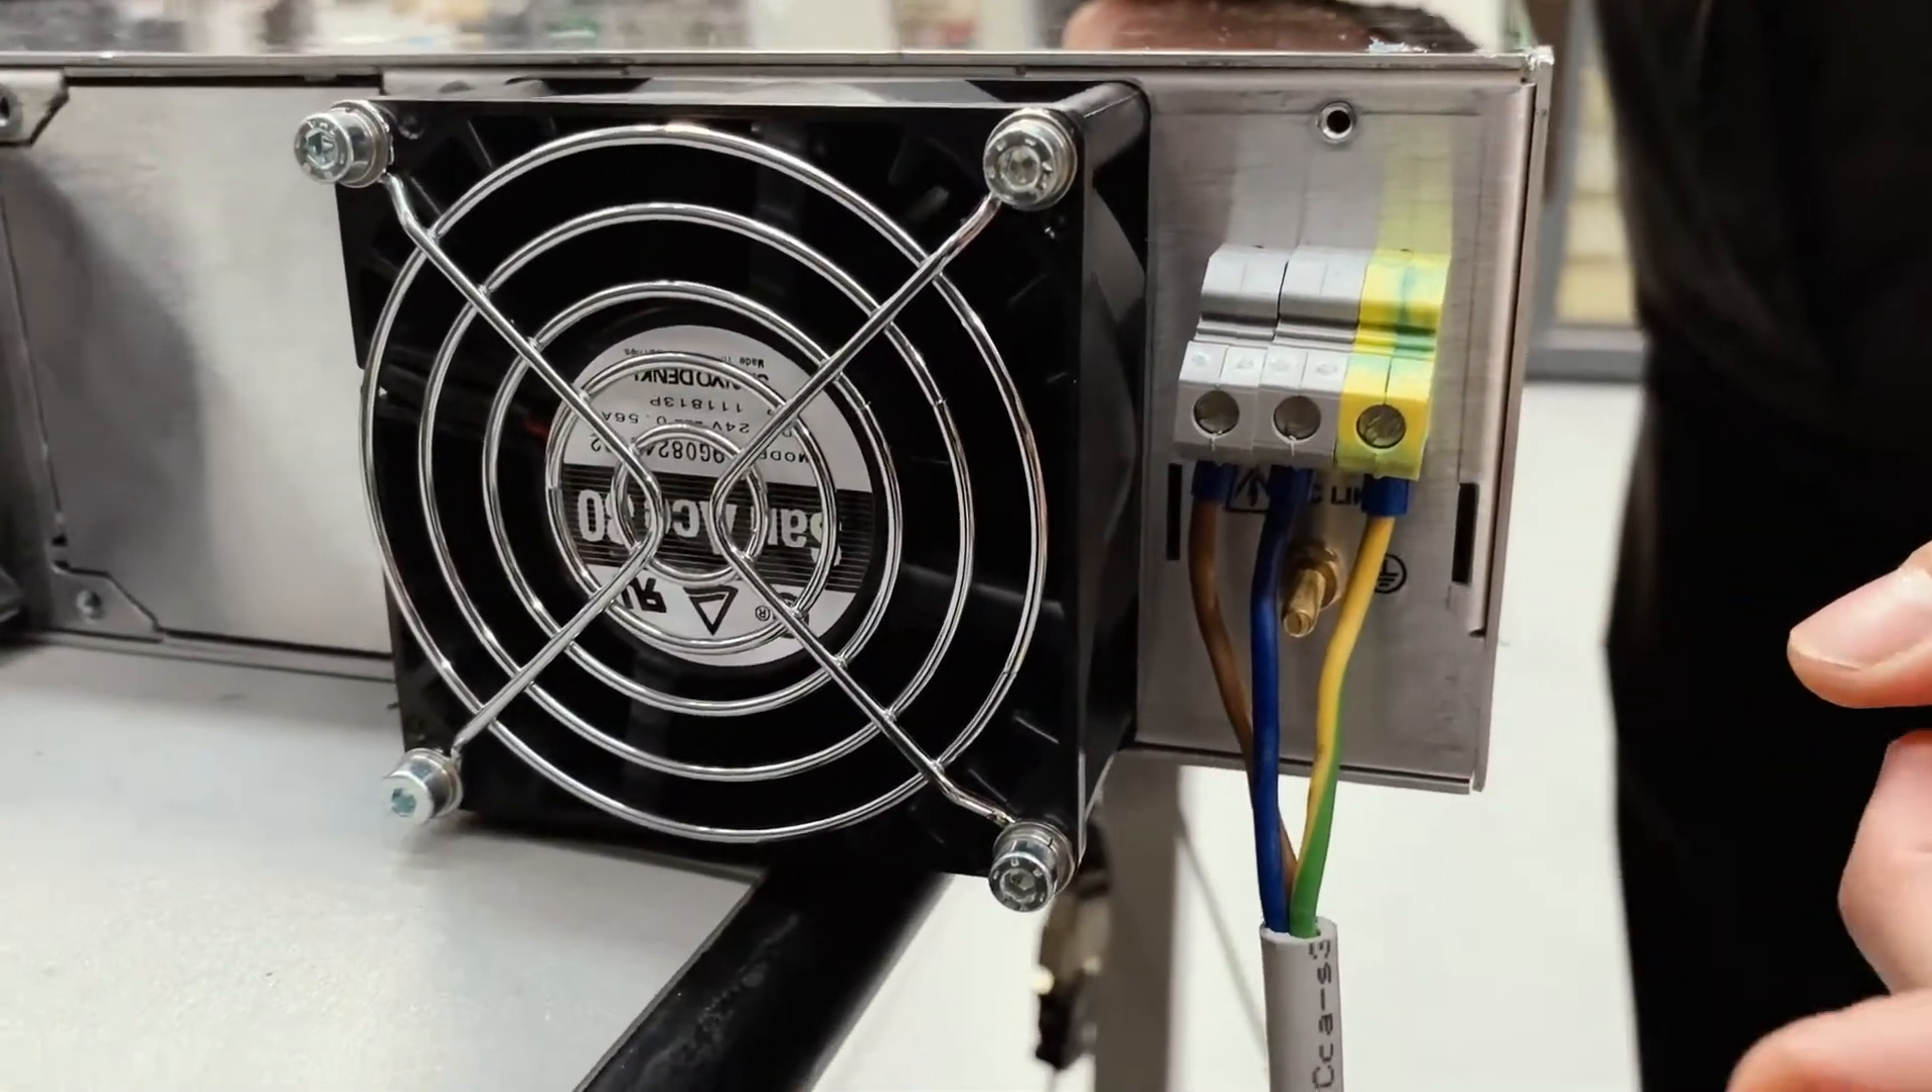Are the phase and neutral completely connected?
Yes.